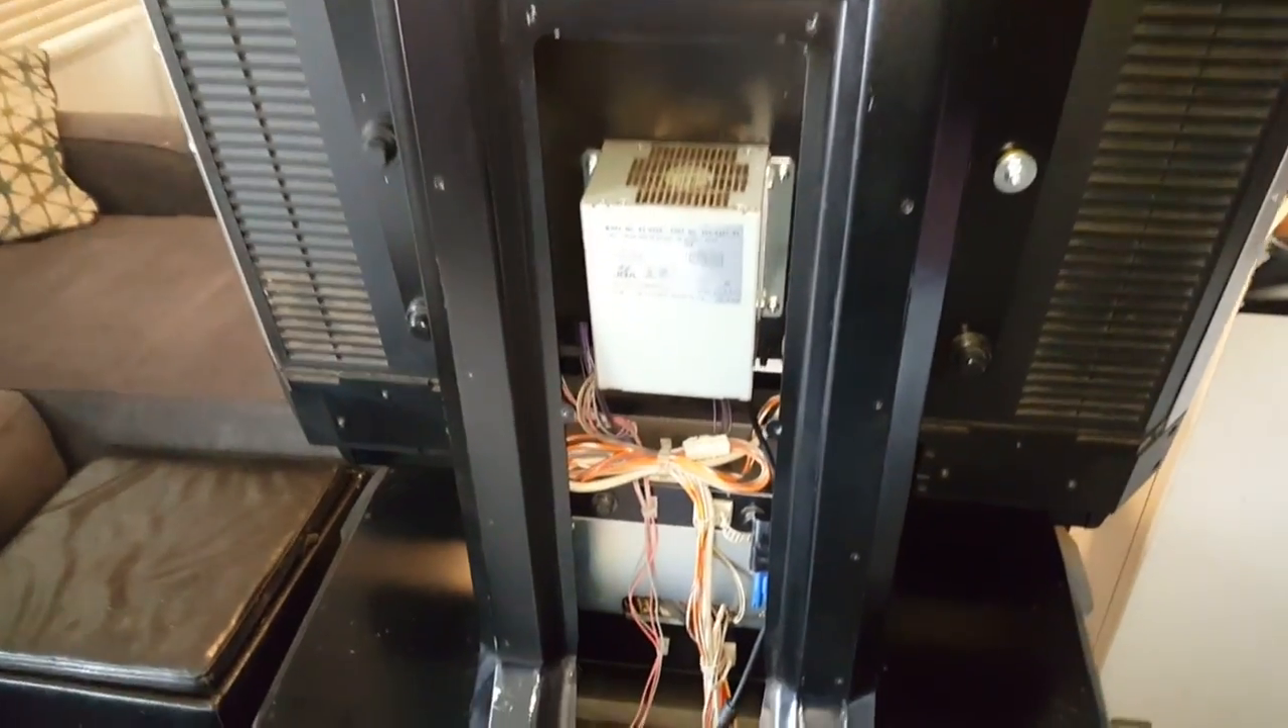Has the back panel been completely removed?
Yes.